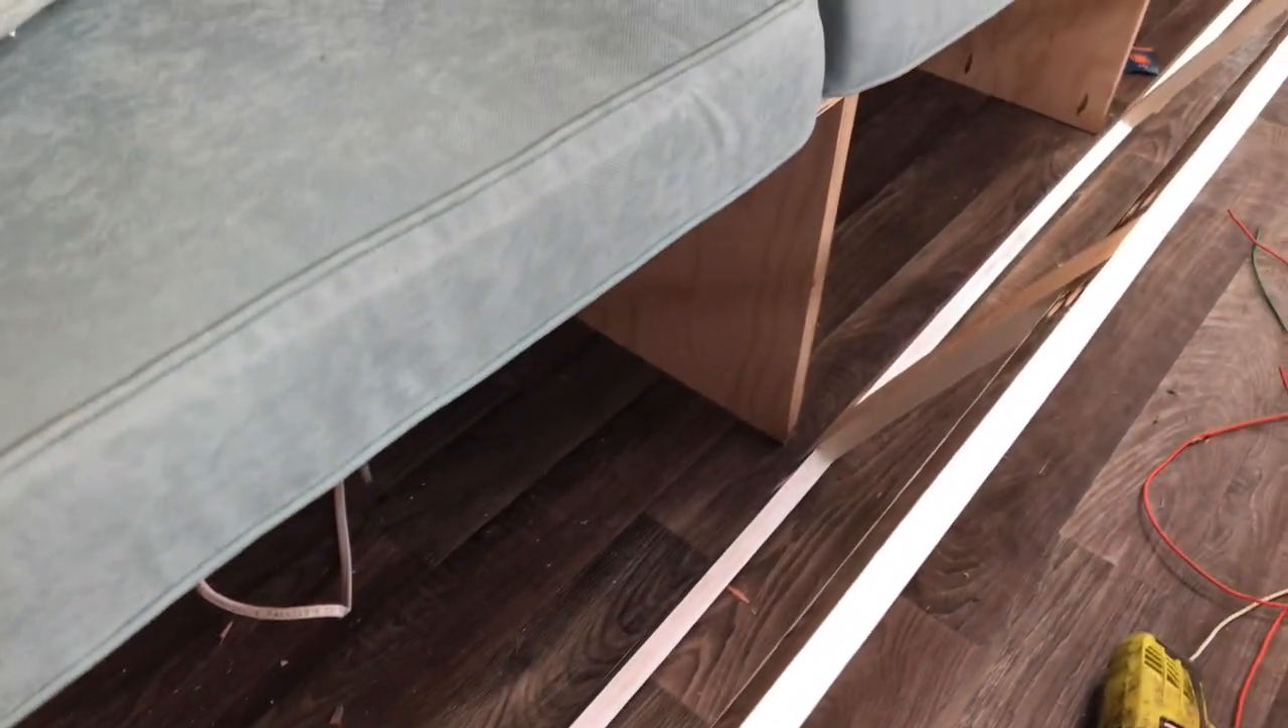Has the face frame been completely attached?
No.